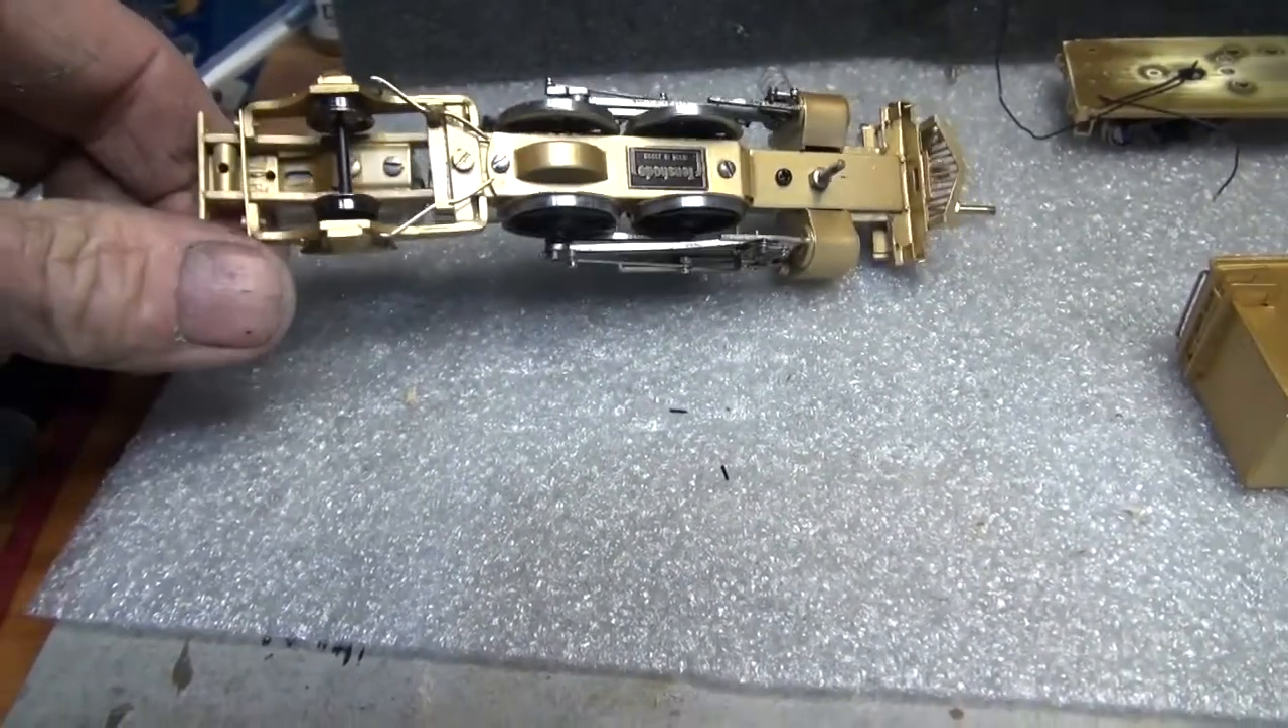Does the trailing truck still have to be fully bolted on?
No.